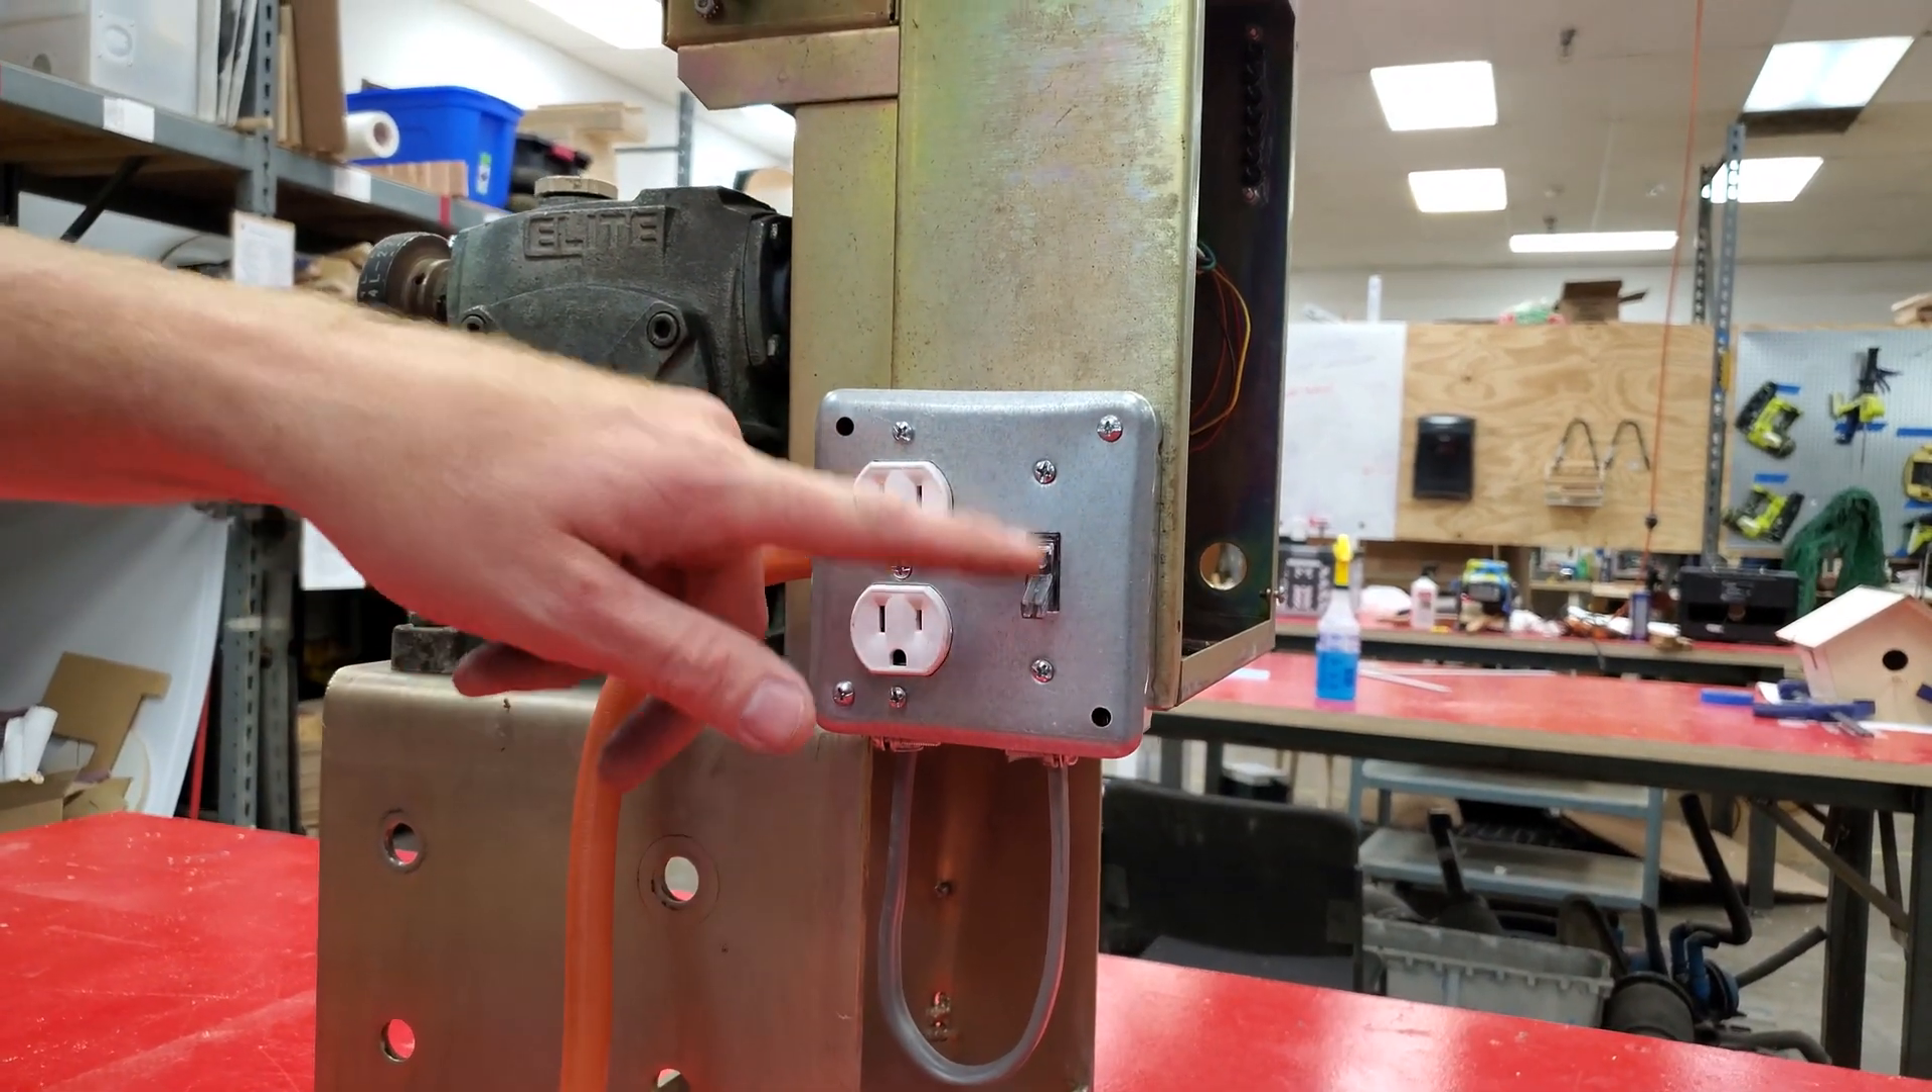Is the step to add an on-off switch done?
Yes.